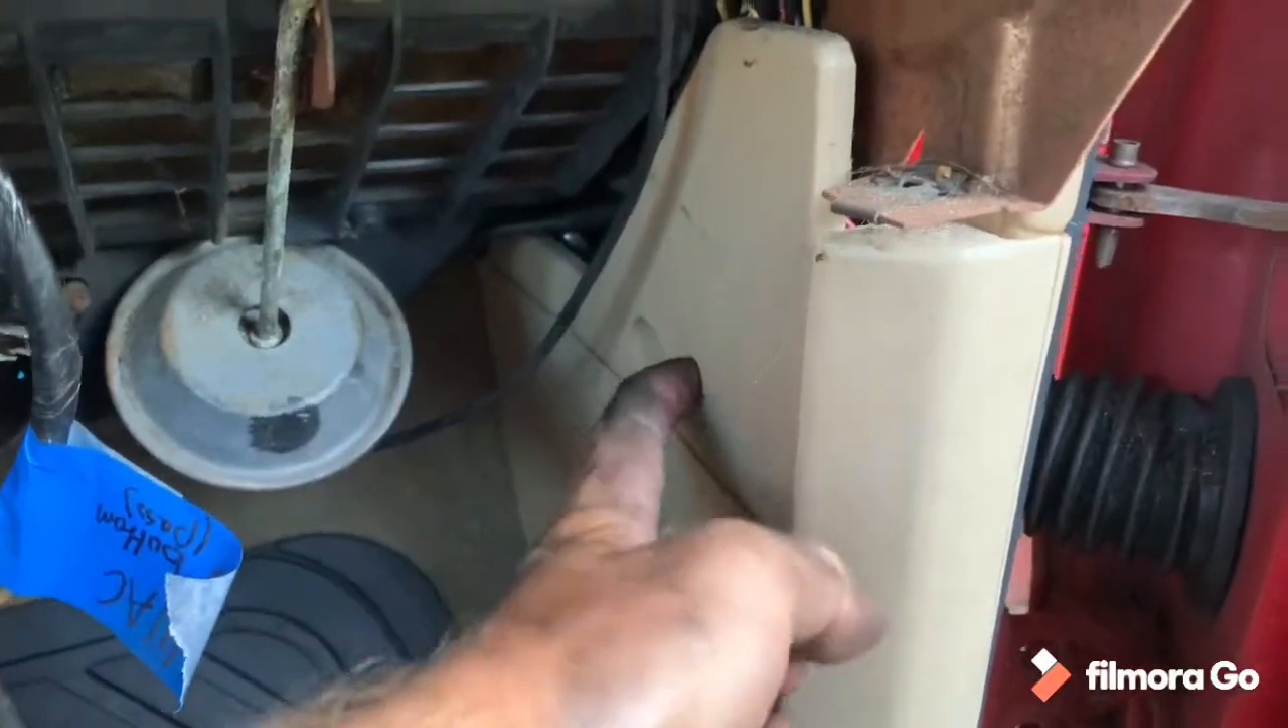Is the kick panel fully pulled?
No.